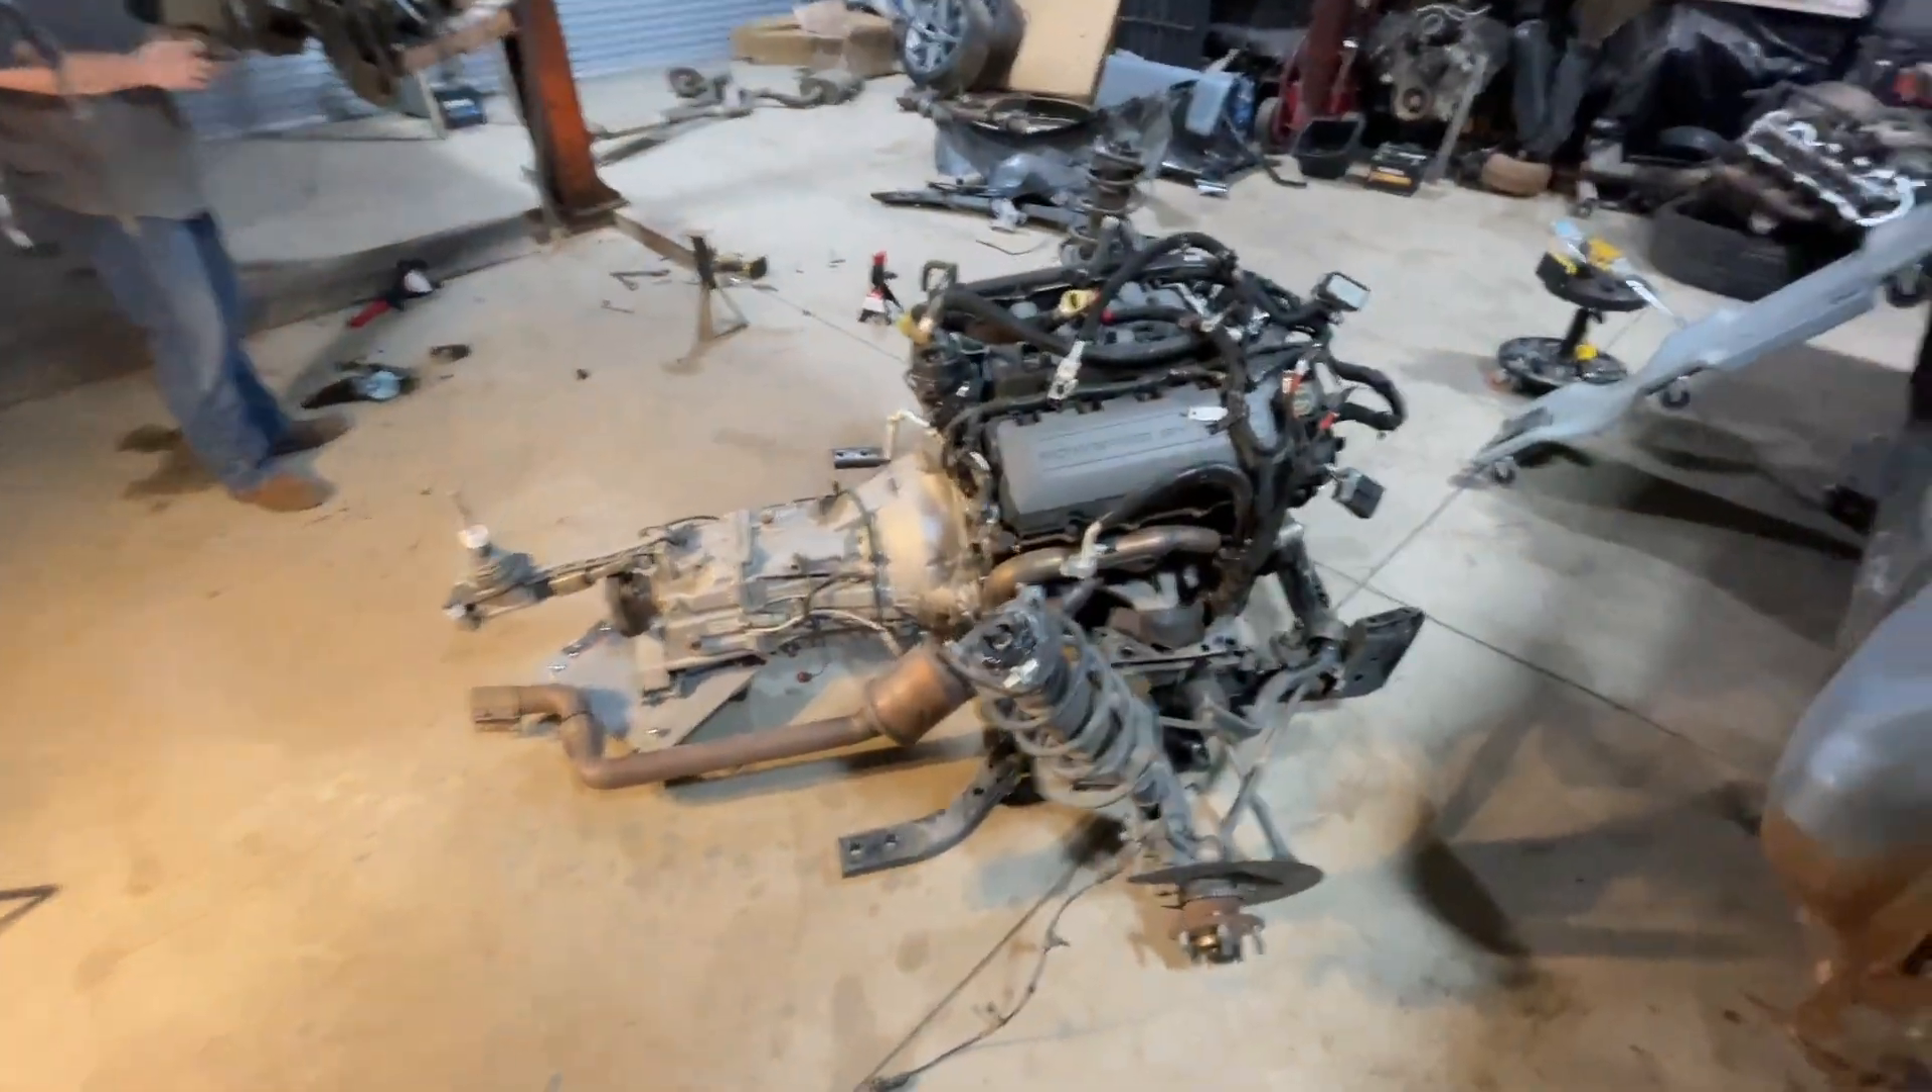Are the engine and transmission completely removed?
Yes.